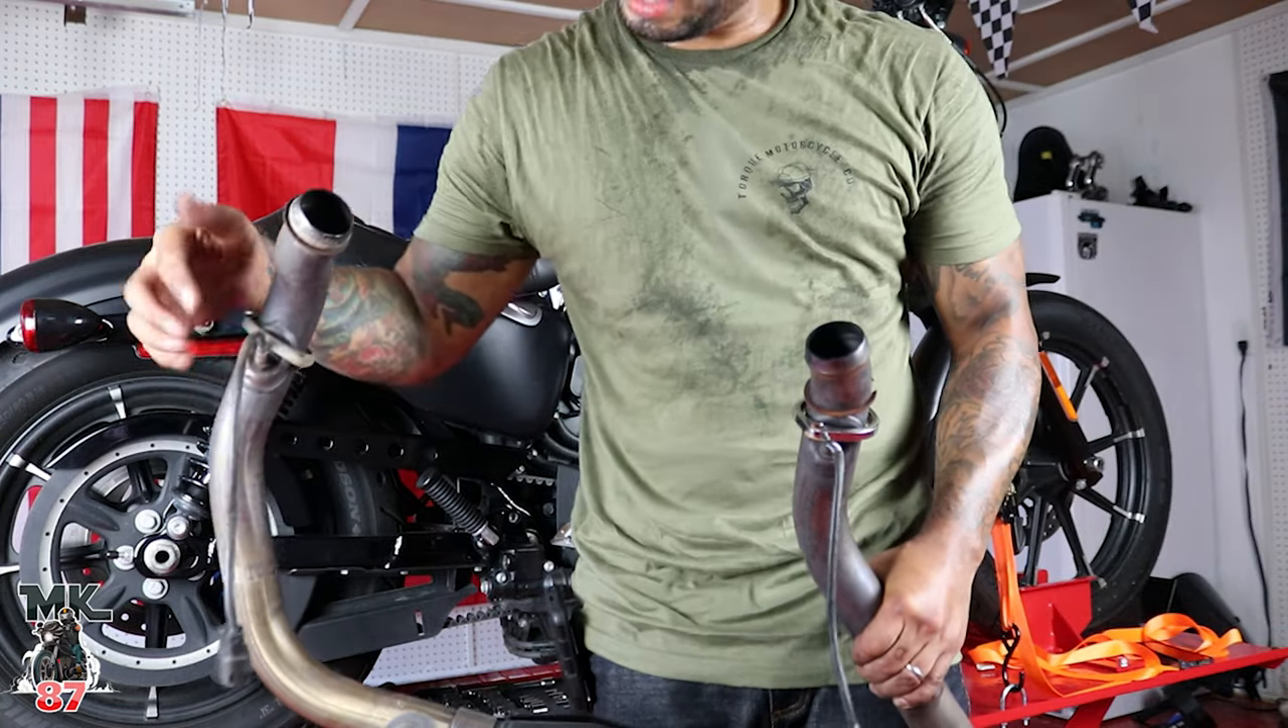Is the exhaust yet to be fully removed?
No.